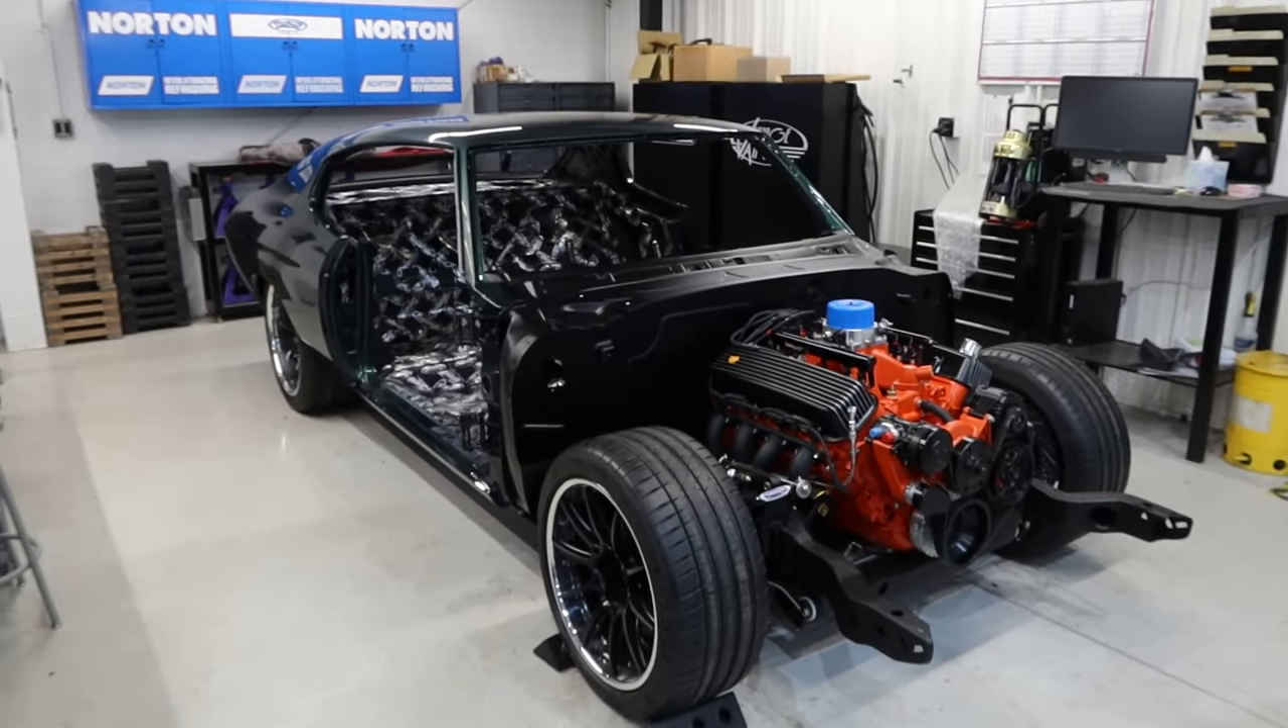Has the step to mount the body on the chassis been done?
Yes.